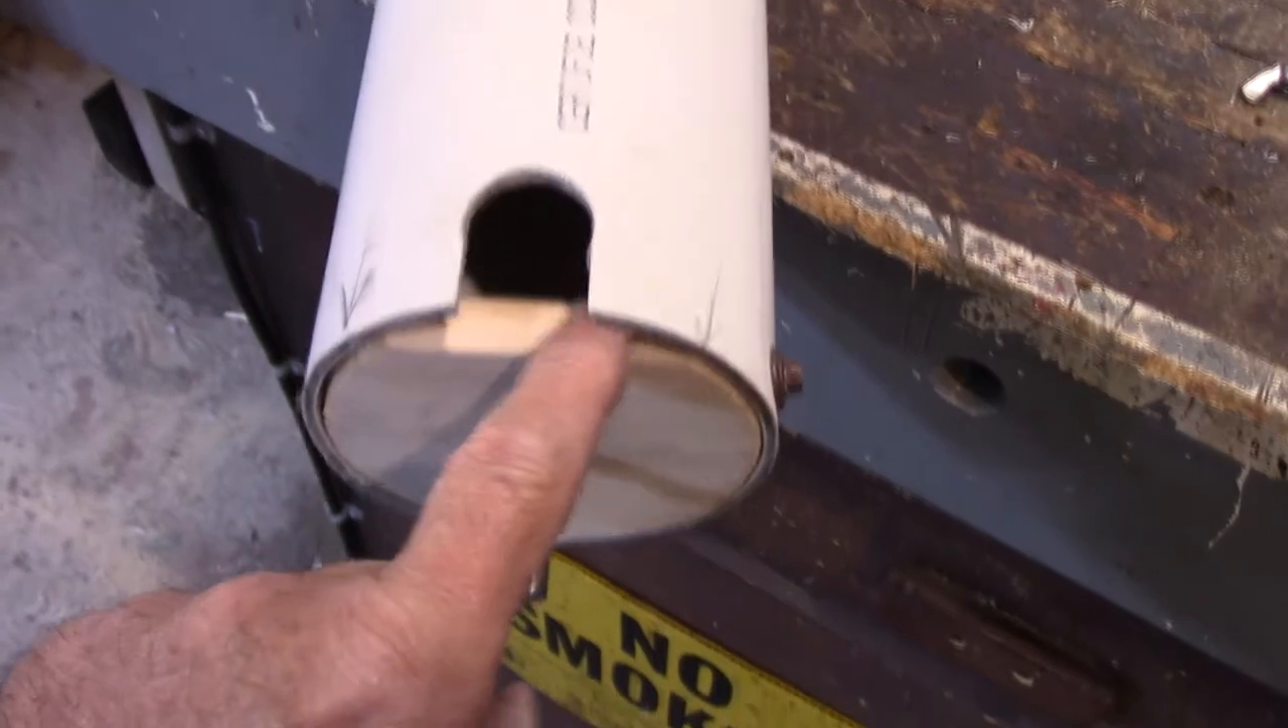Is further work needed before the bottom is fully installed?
No.